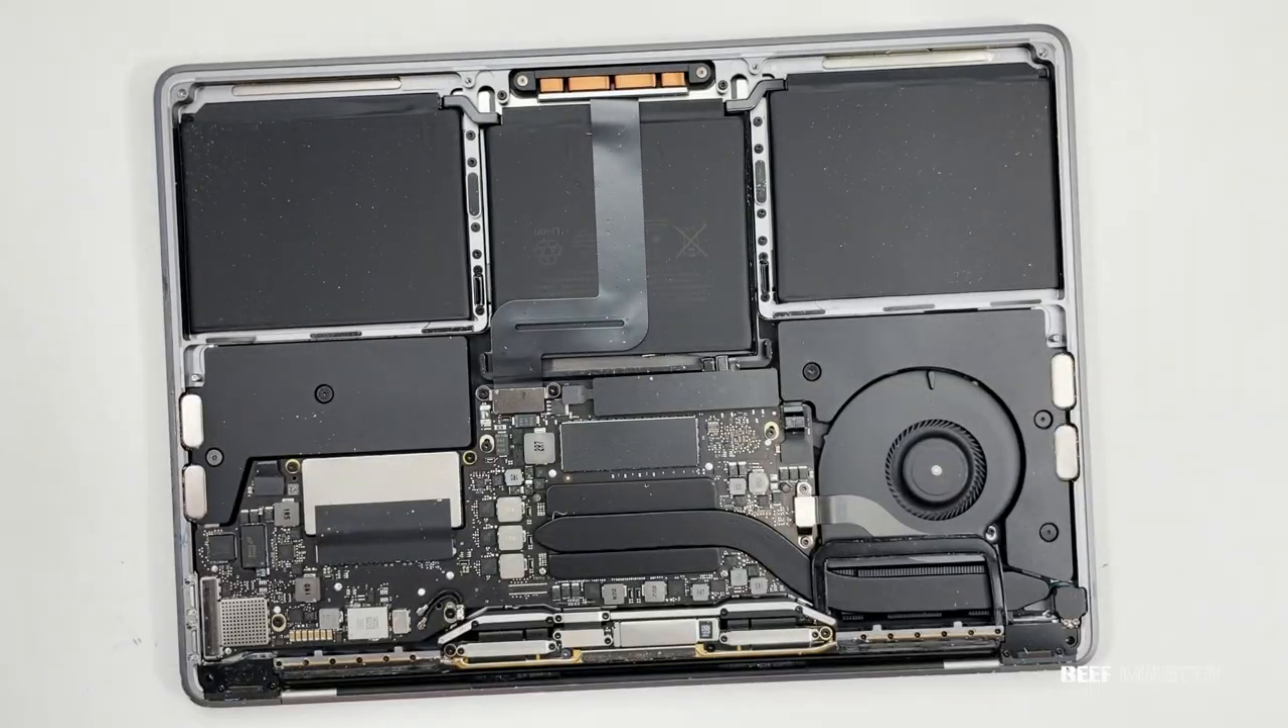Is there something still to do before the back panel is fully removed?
No.